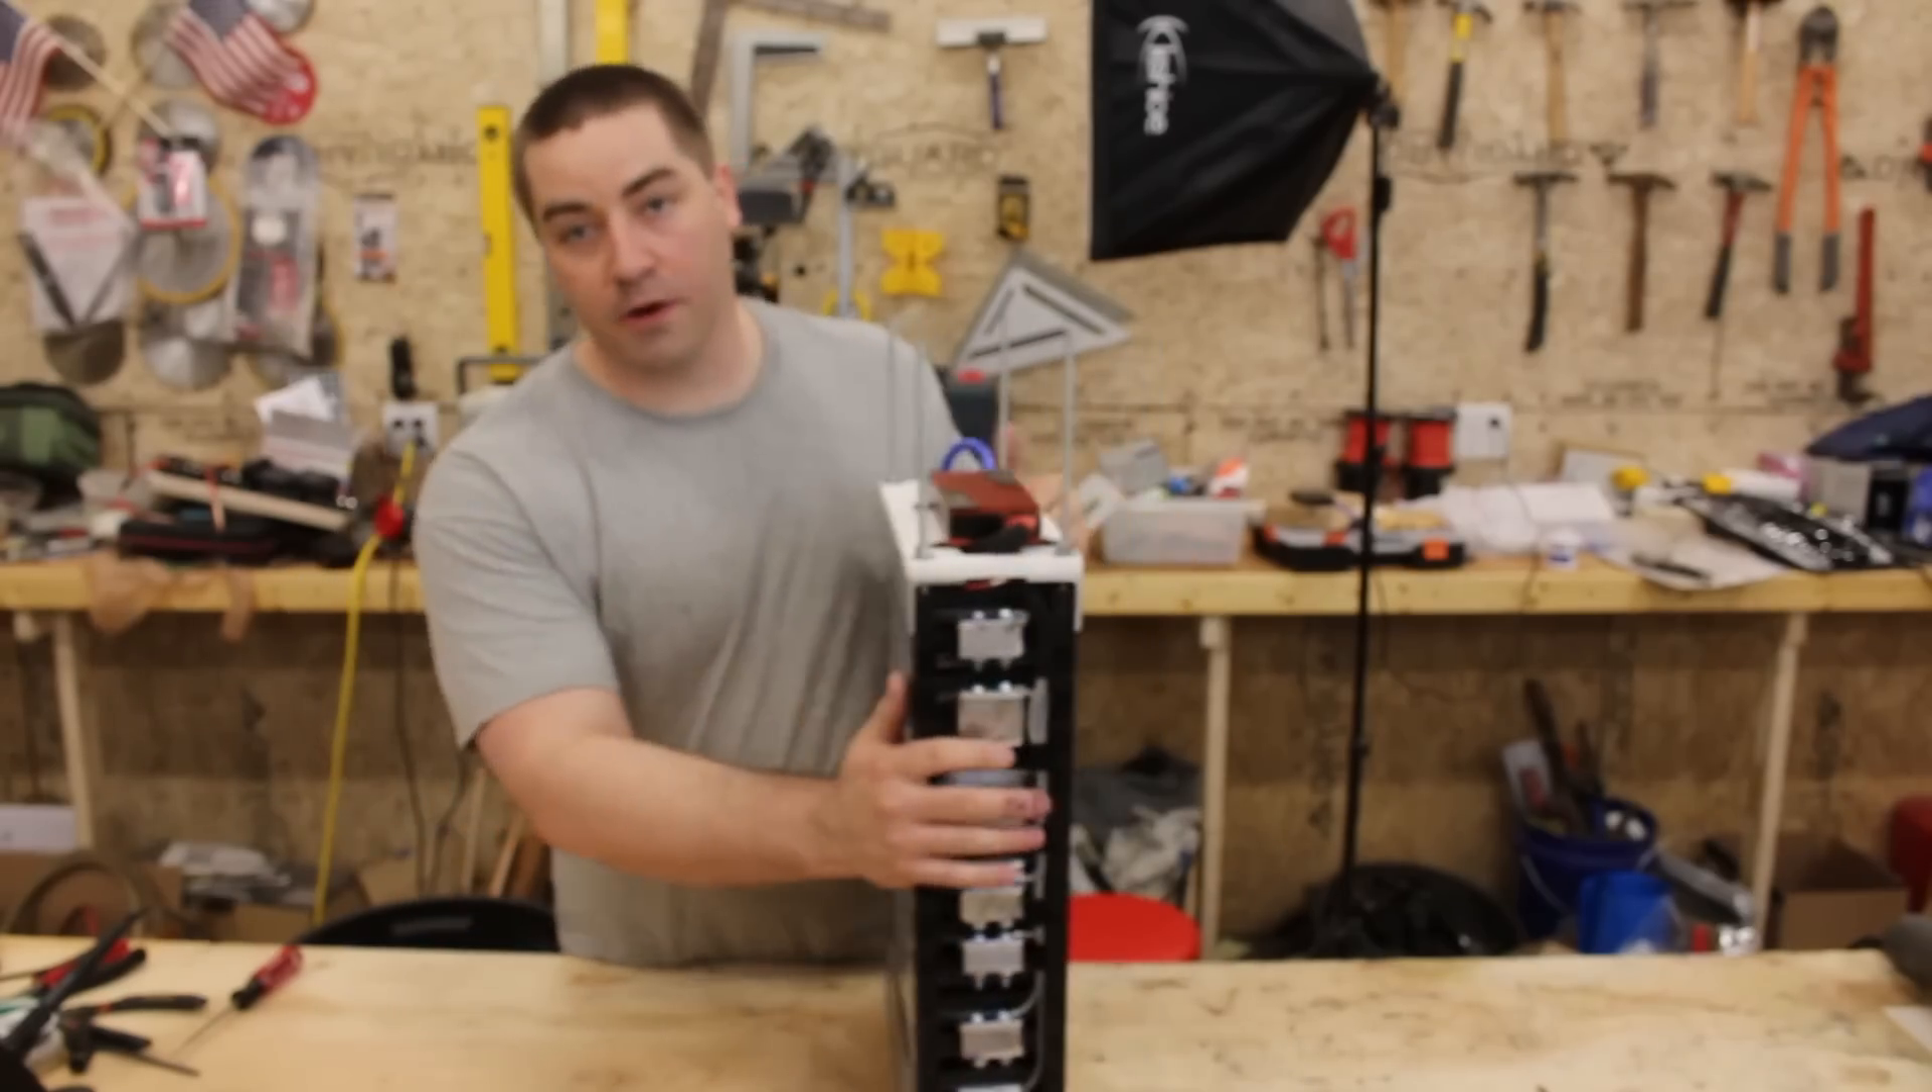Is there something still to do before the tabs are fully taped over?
Yes.